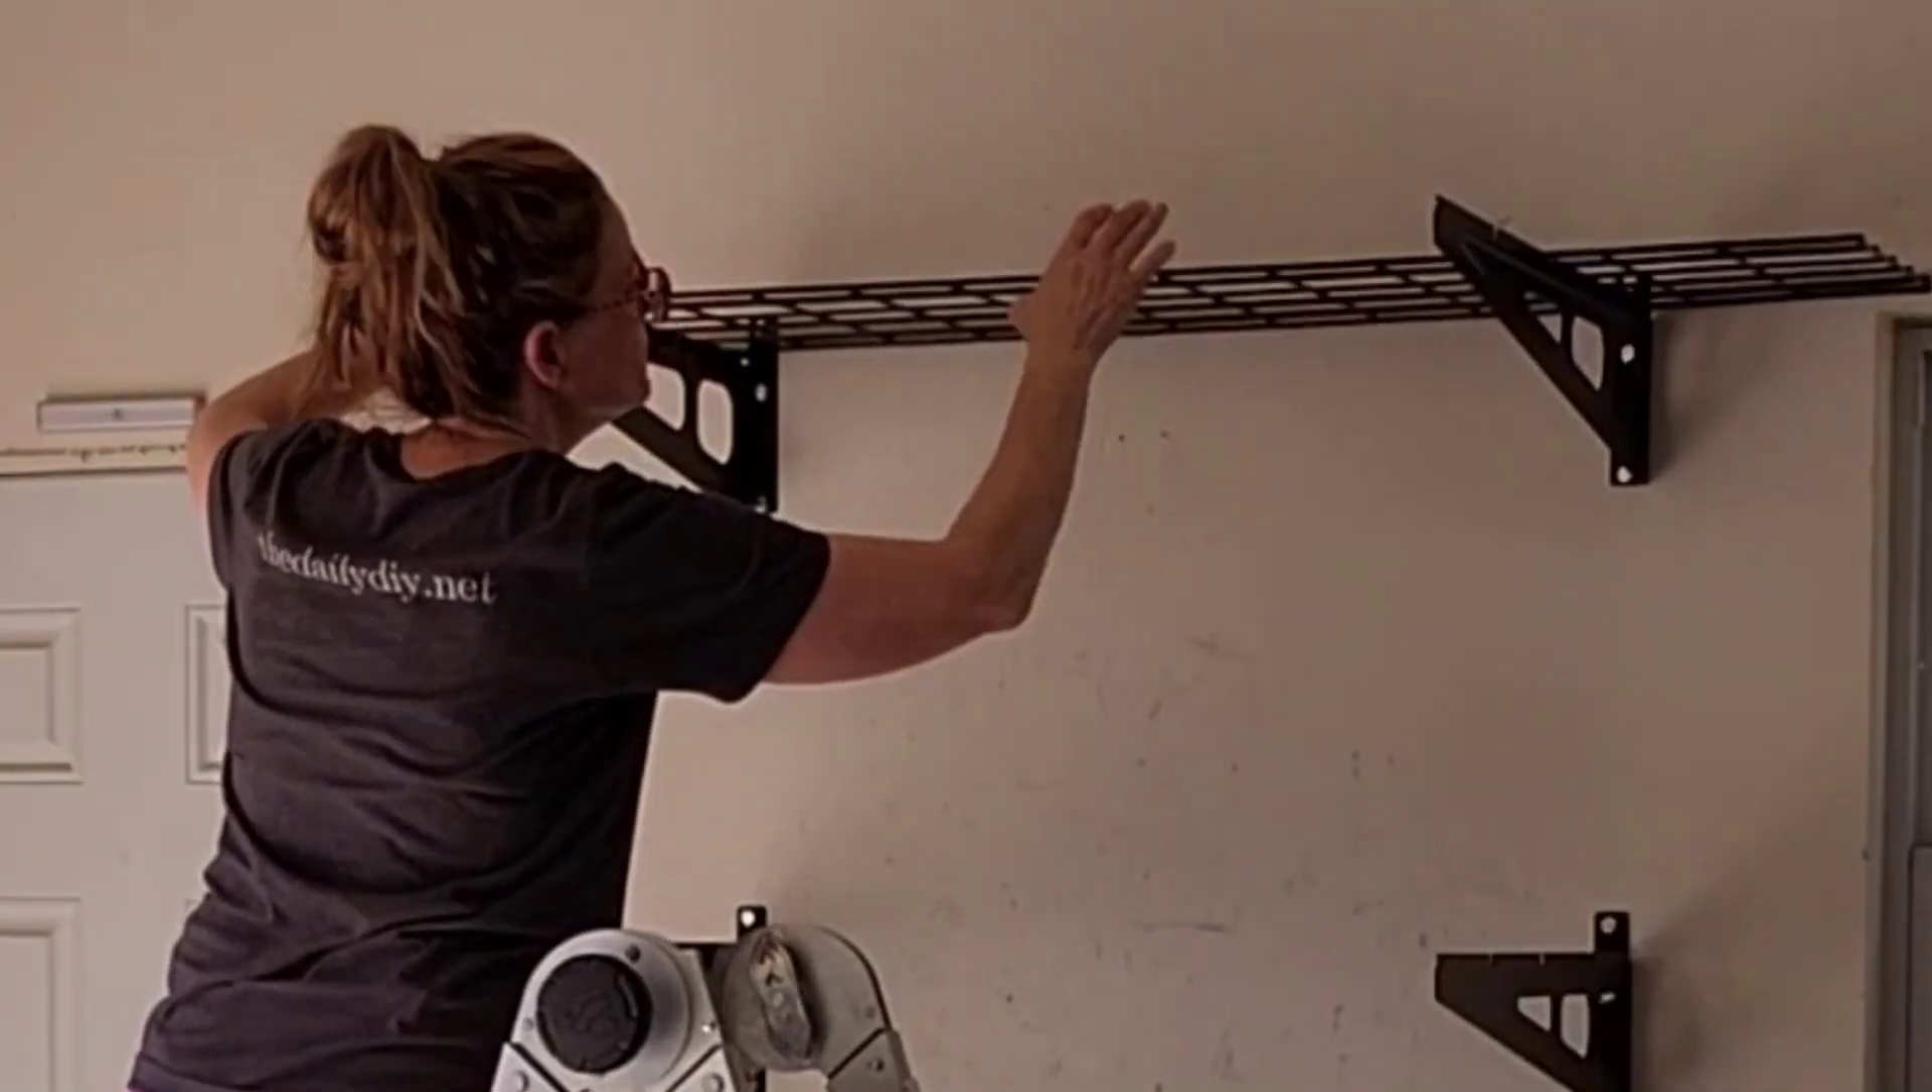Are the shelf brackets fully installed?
Yes.